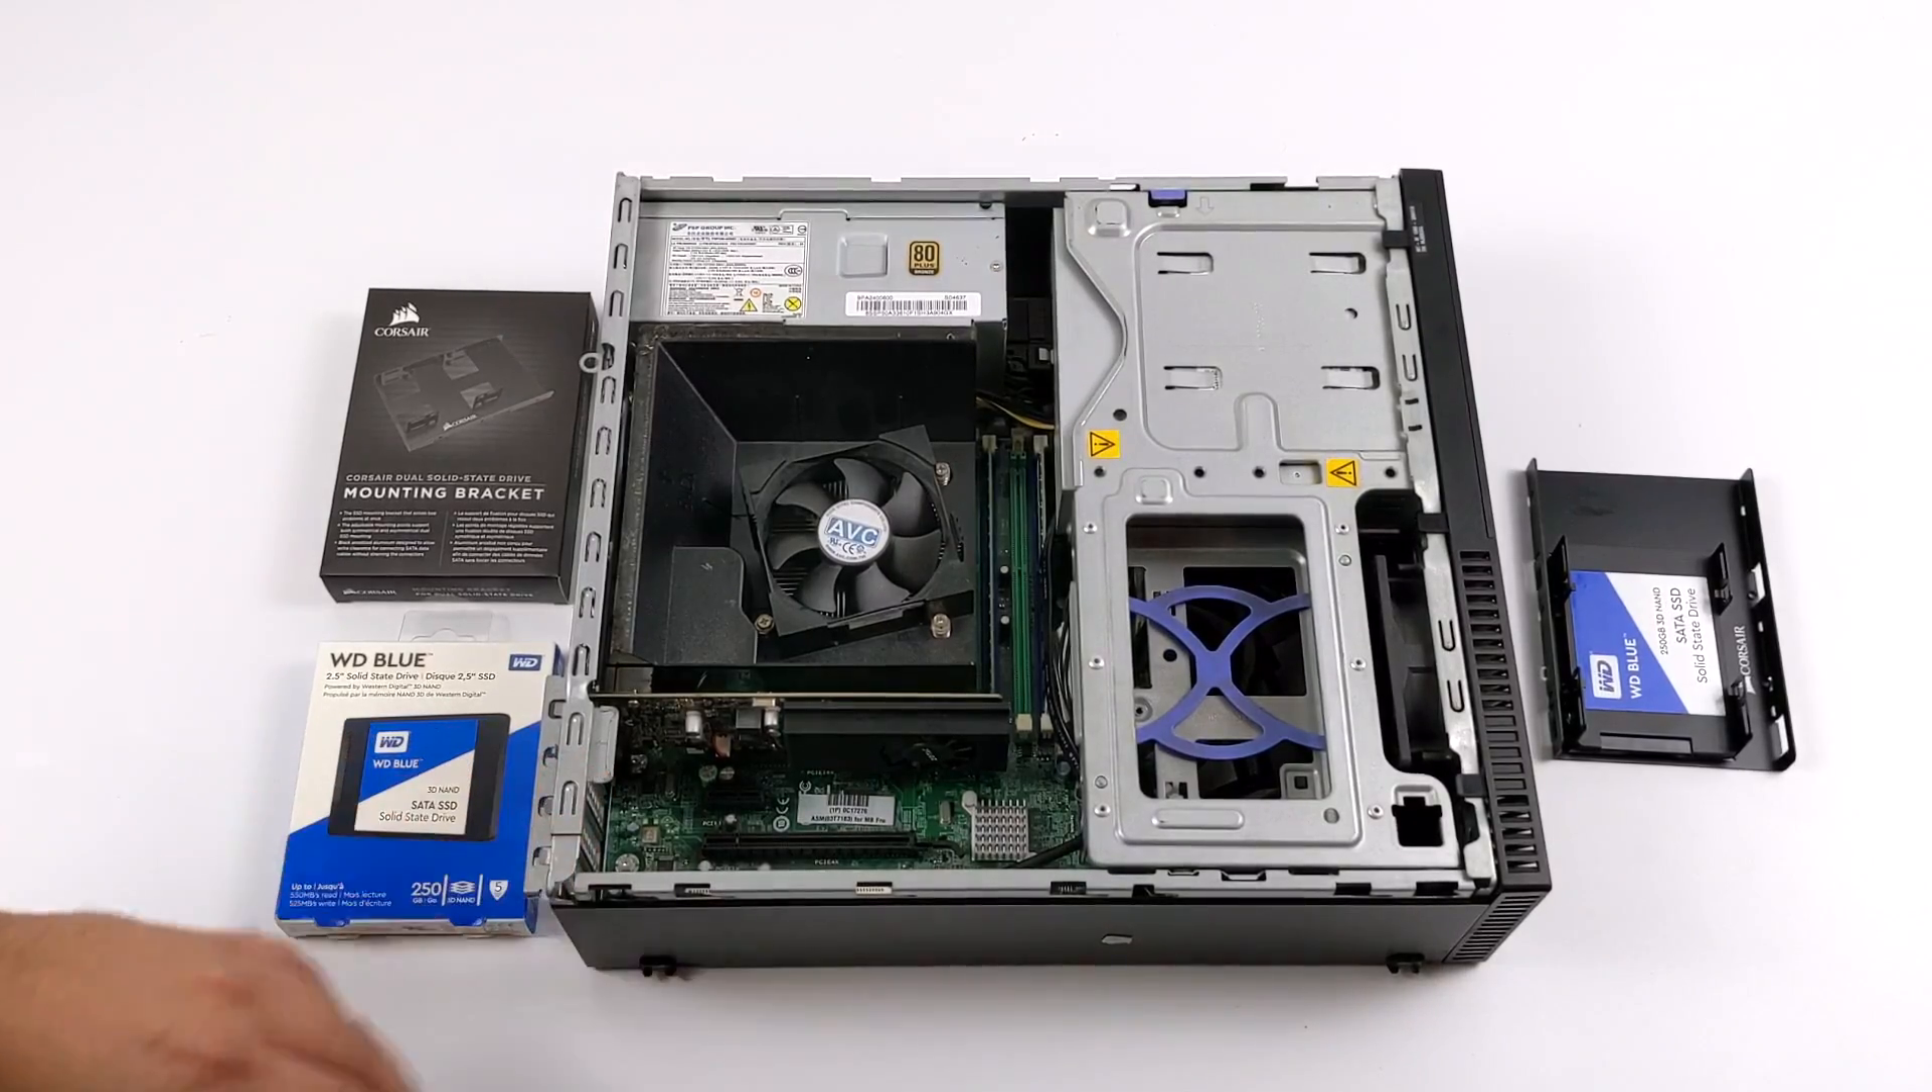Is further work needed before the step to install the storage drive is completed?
Yes.